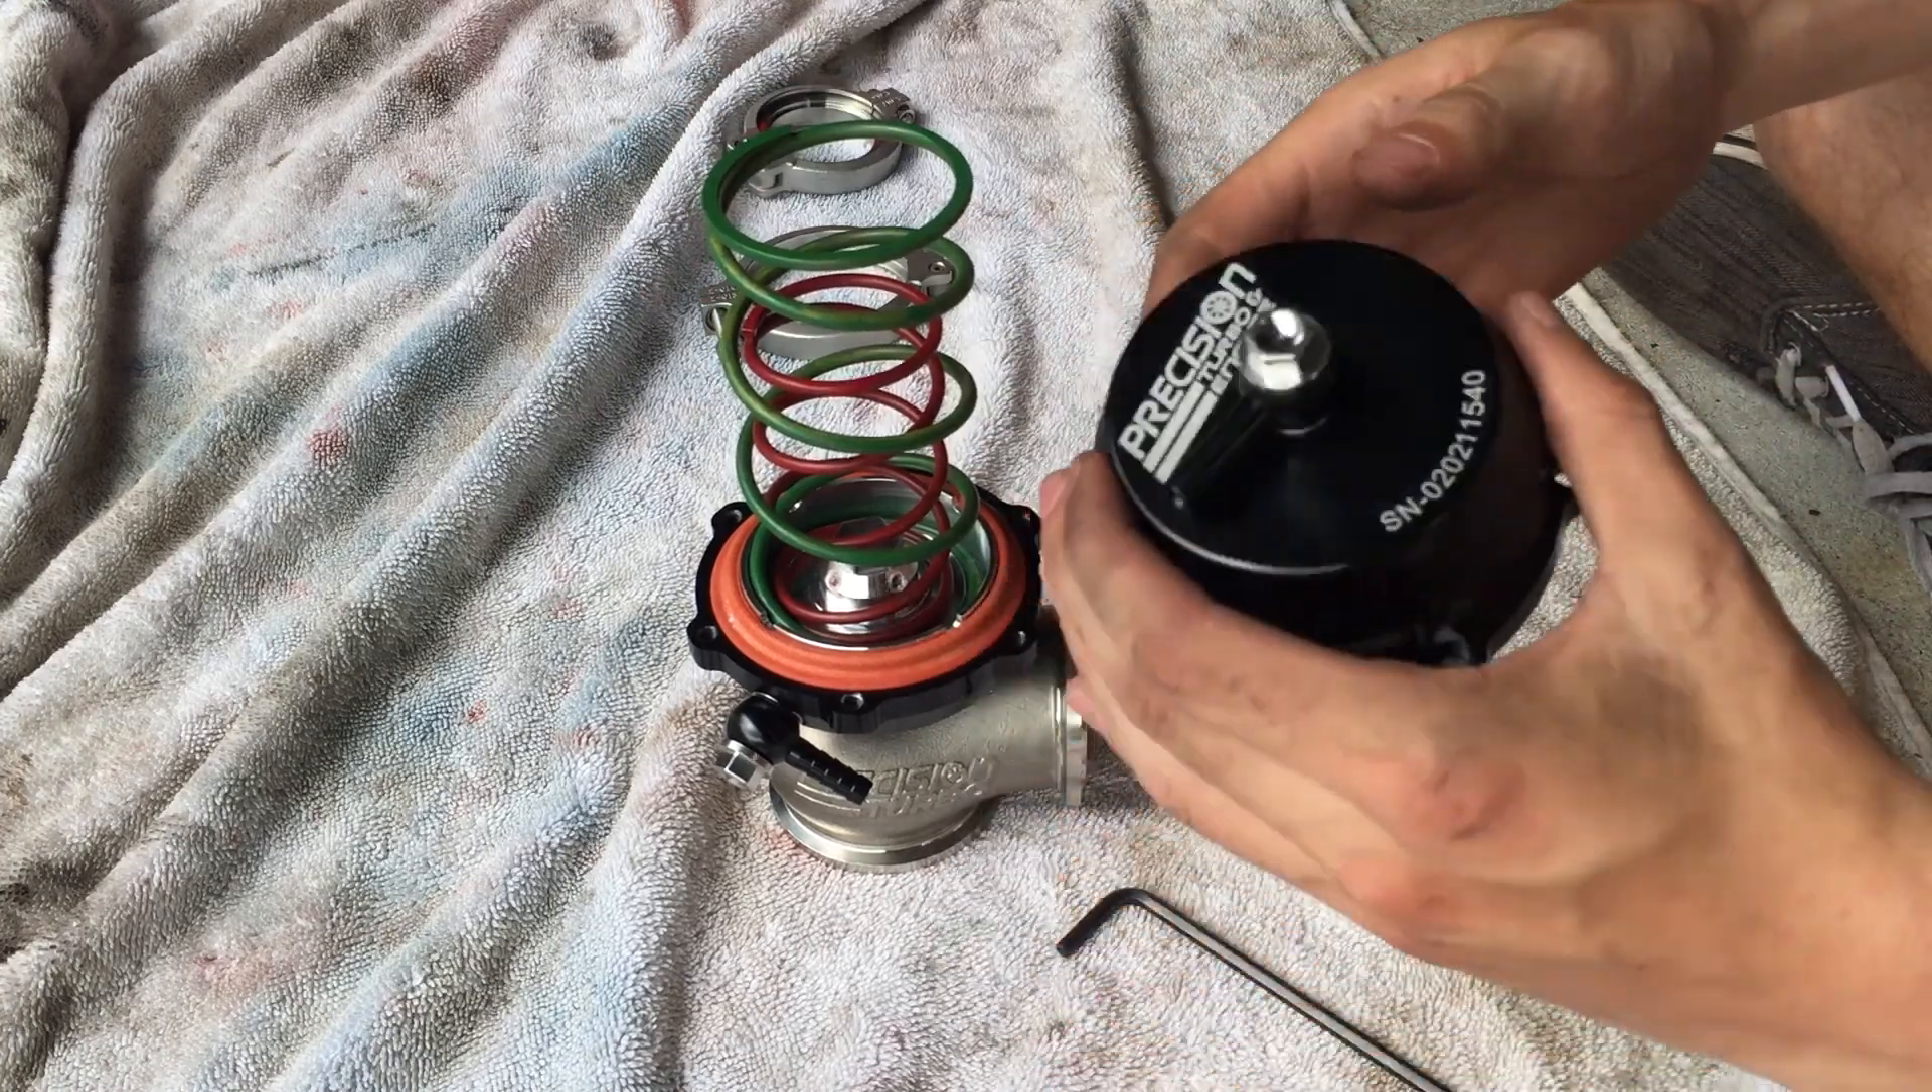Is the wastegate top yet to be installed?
Yes.